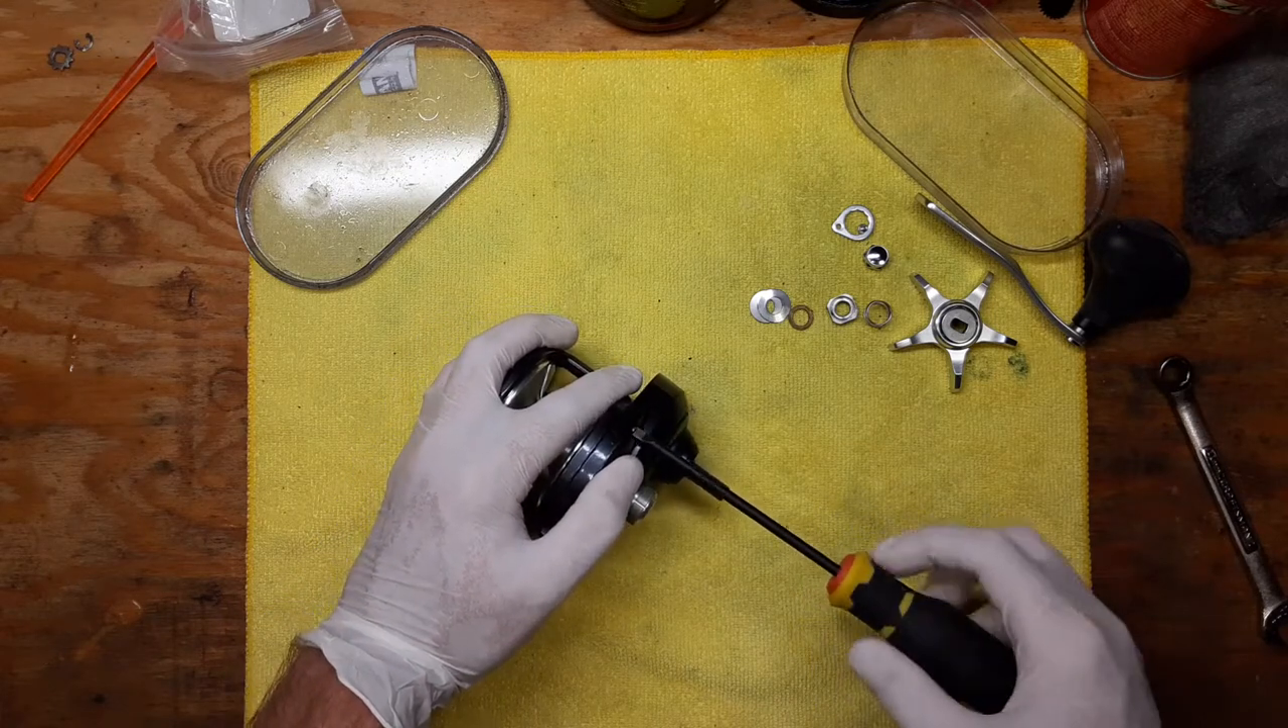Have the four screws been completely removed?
No.